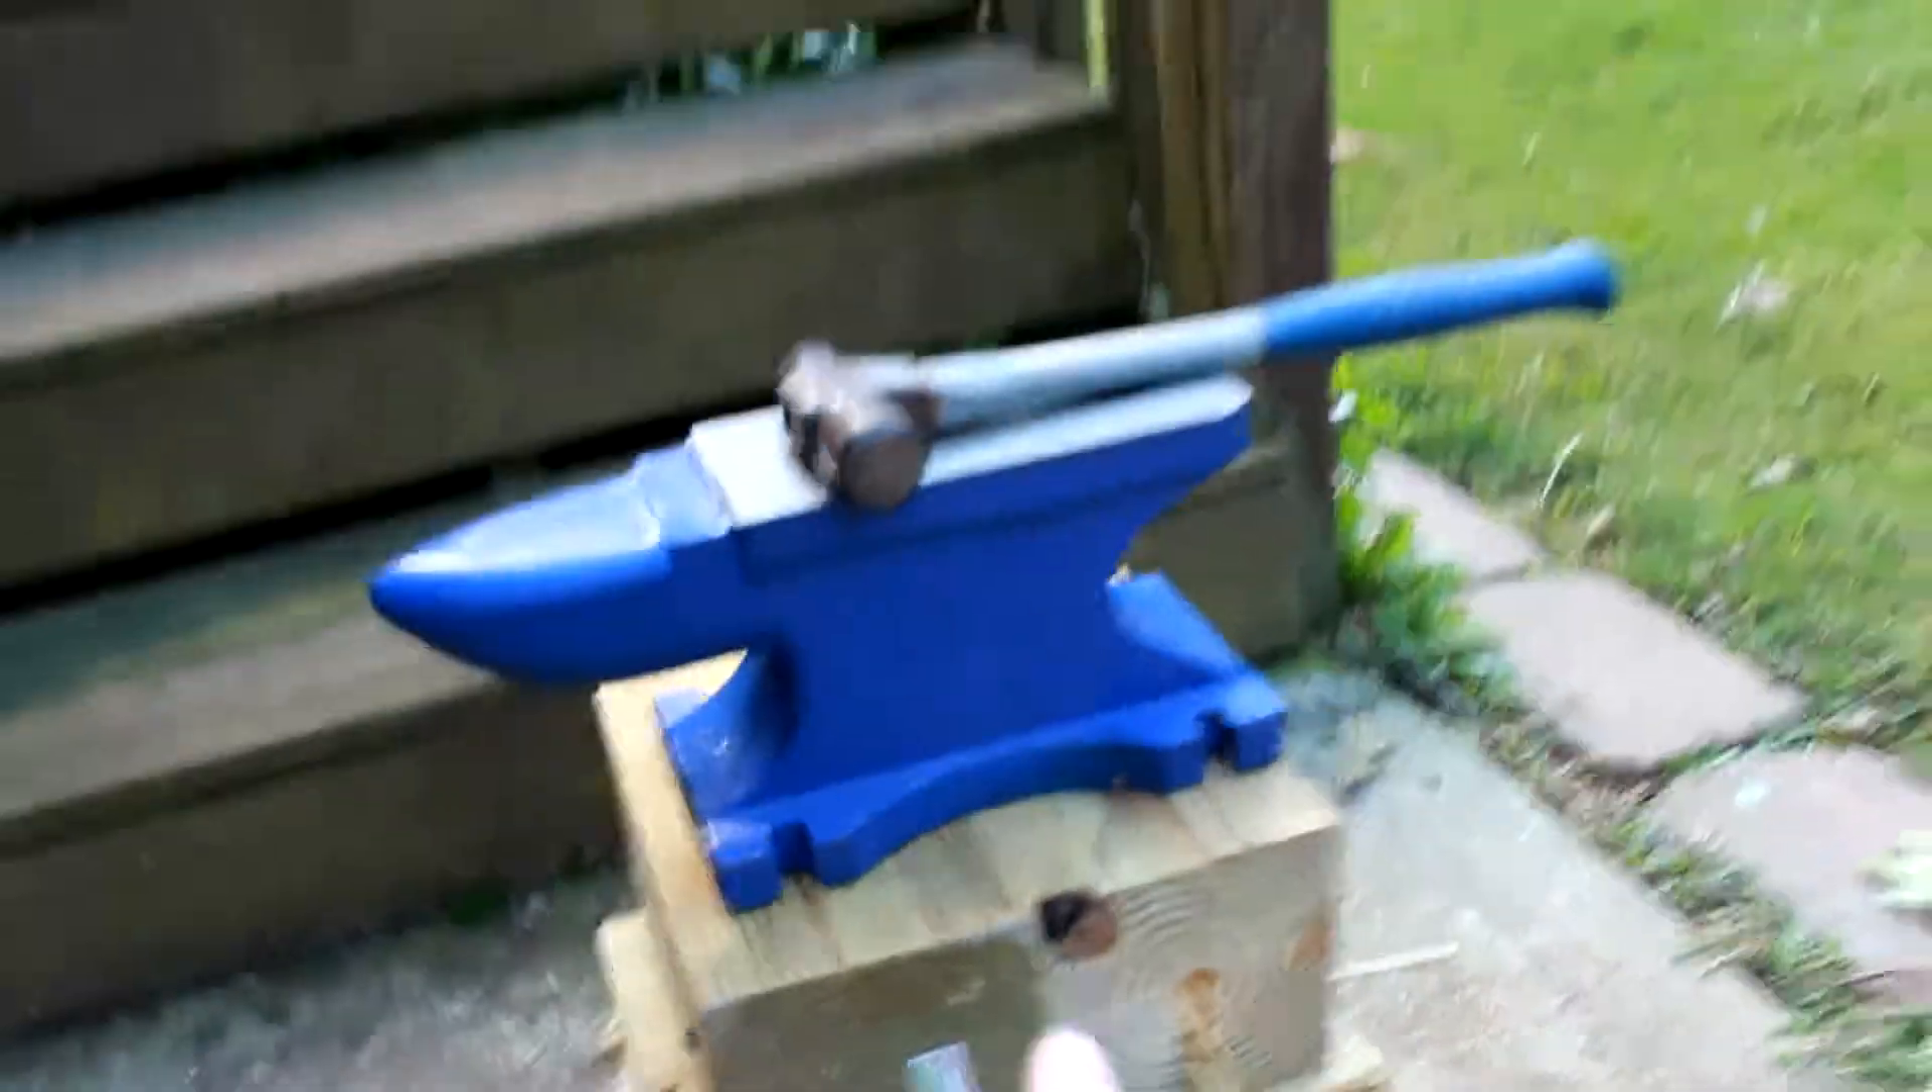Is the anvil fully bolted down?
No.